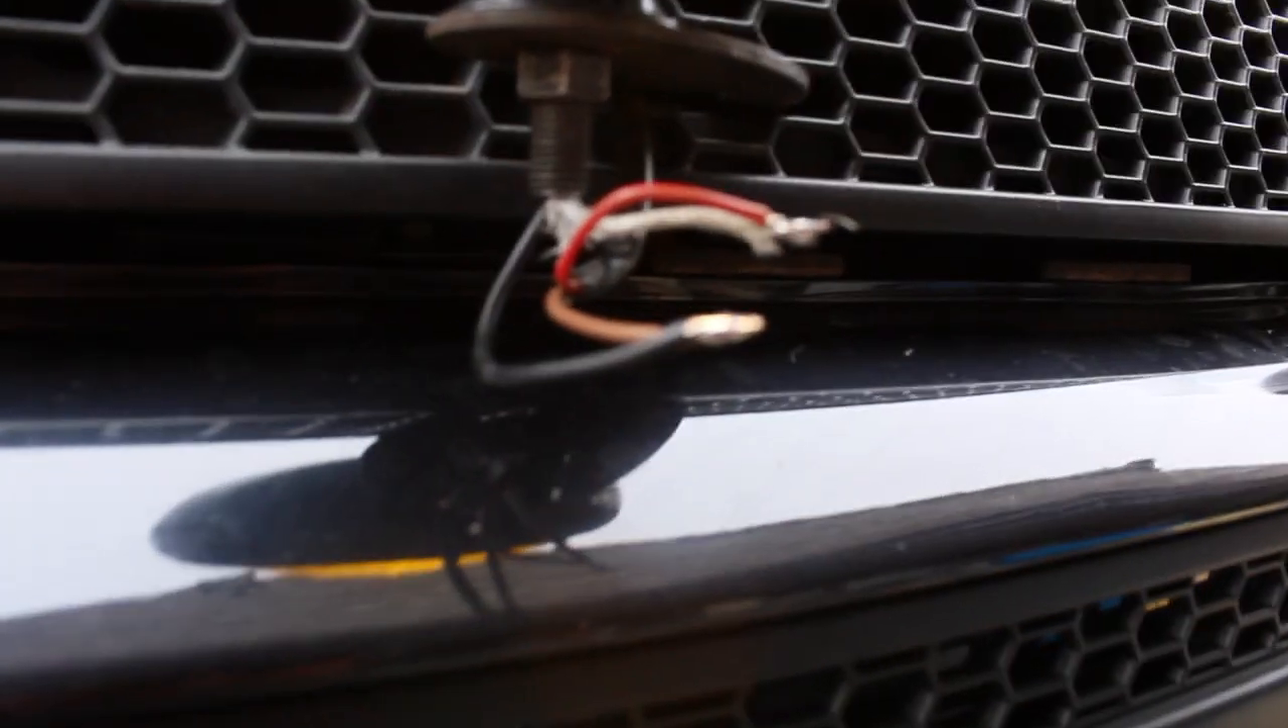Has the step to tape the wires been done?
No.